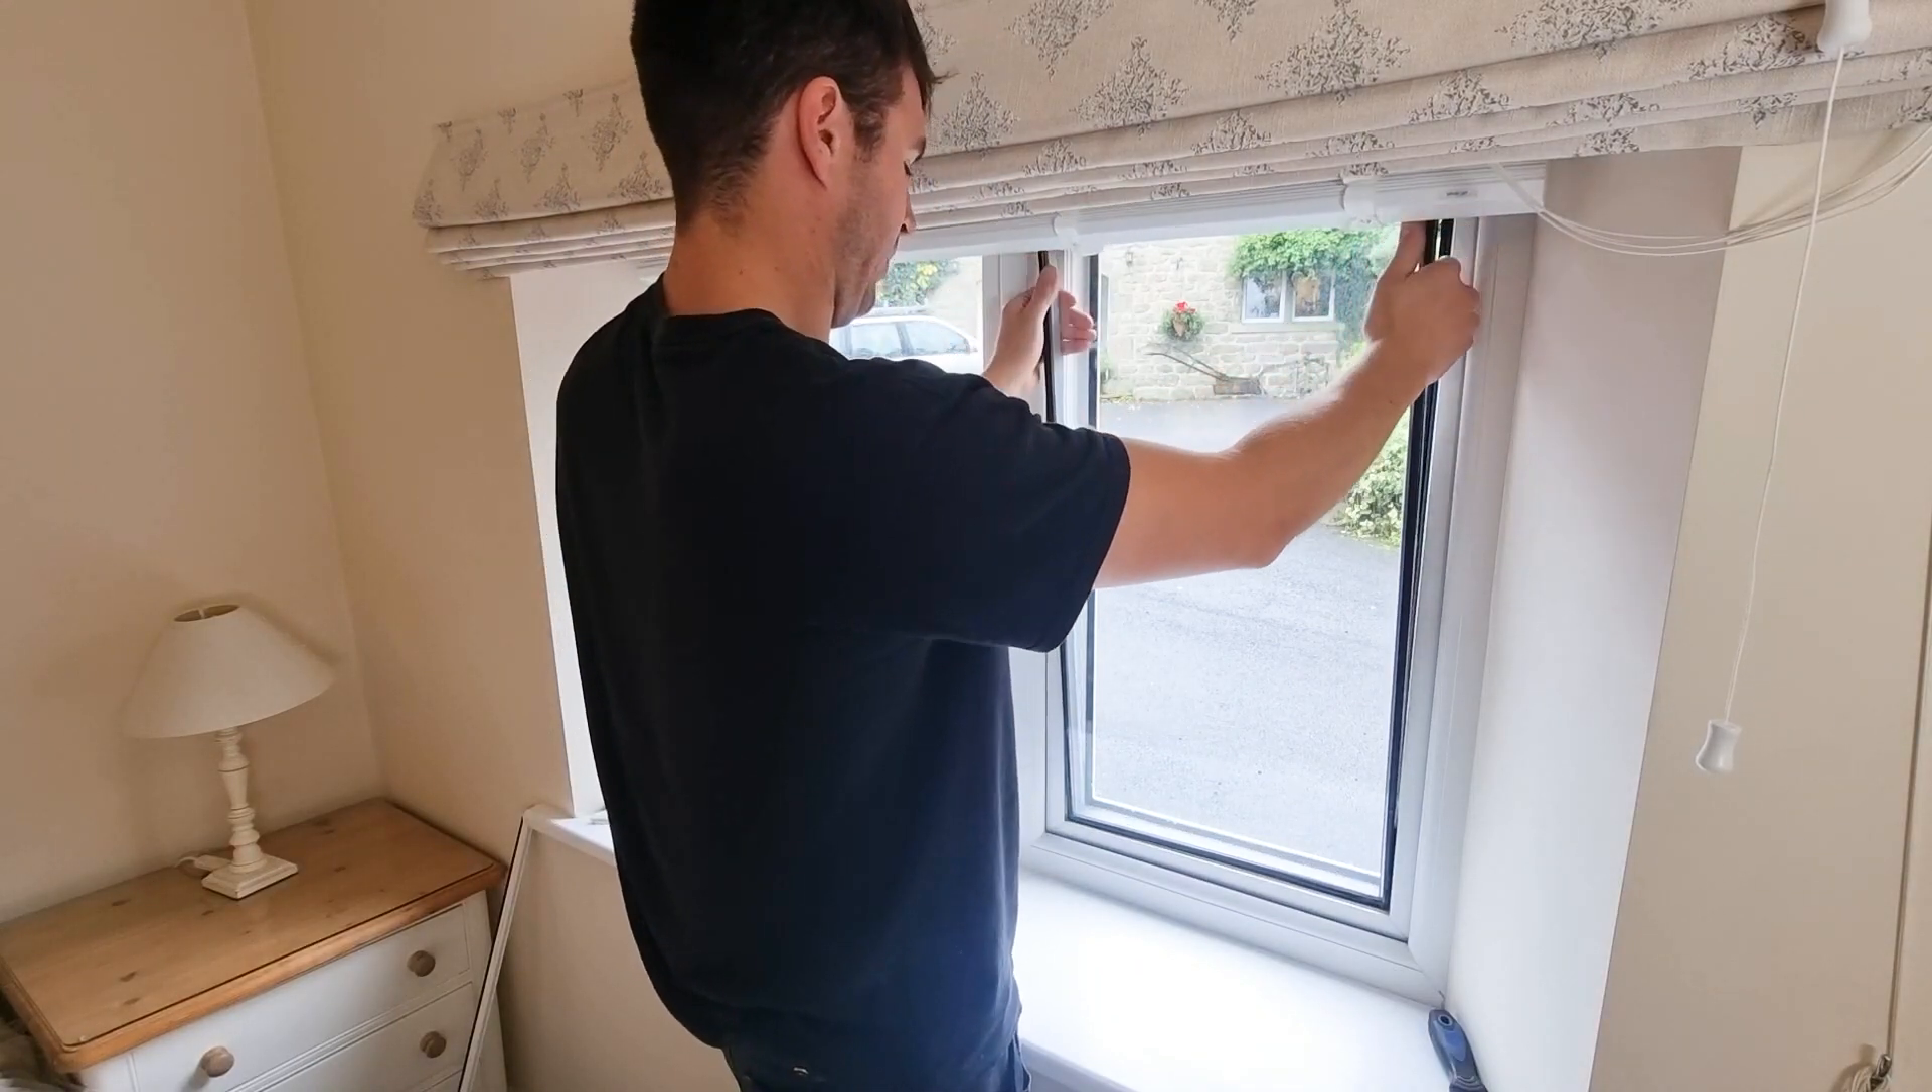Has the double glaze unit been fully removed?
No.